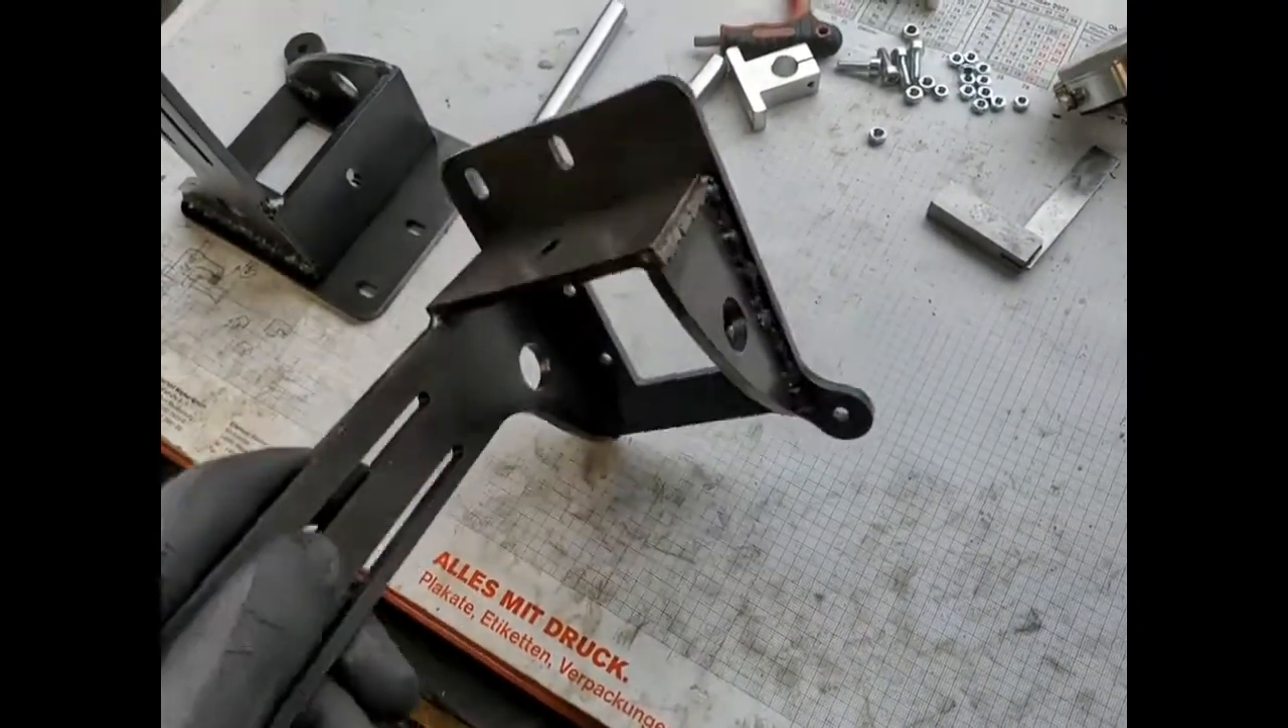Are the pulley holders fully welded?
Yes.